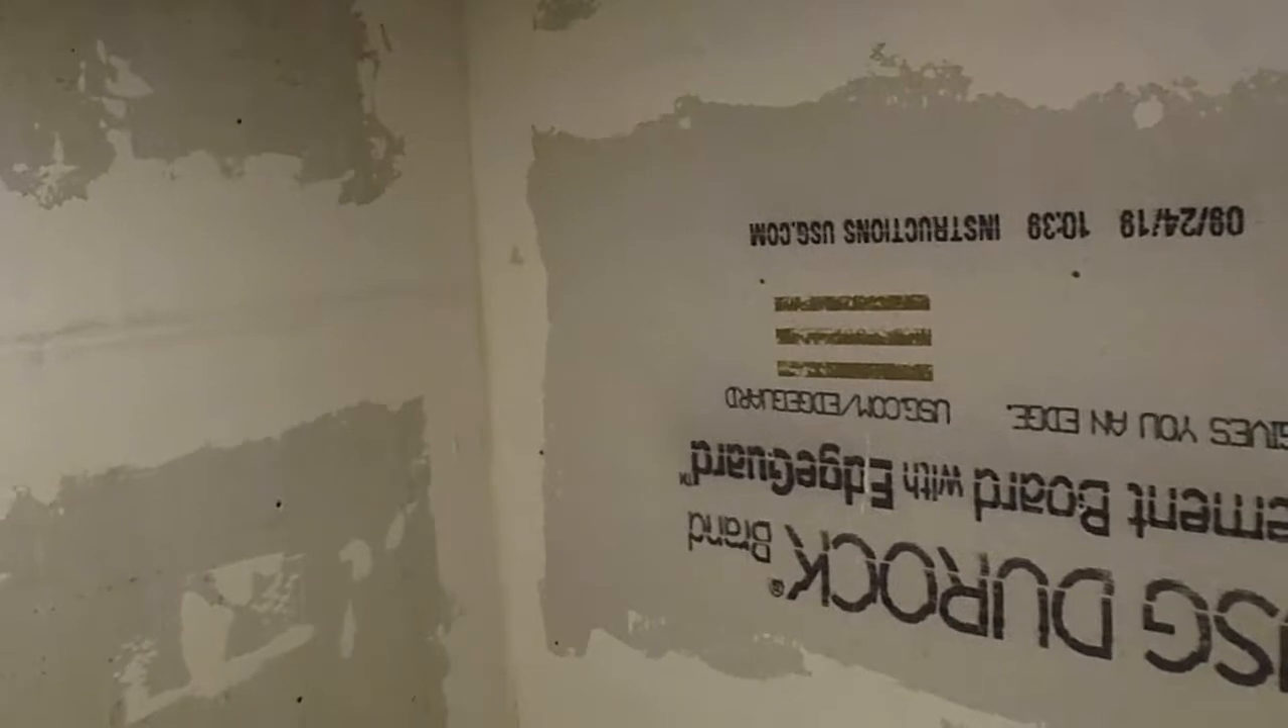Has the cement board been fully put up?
Yes.